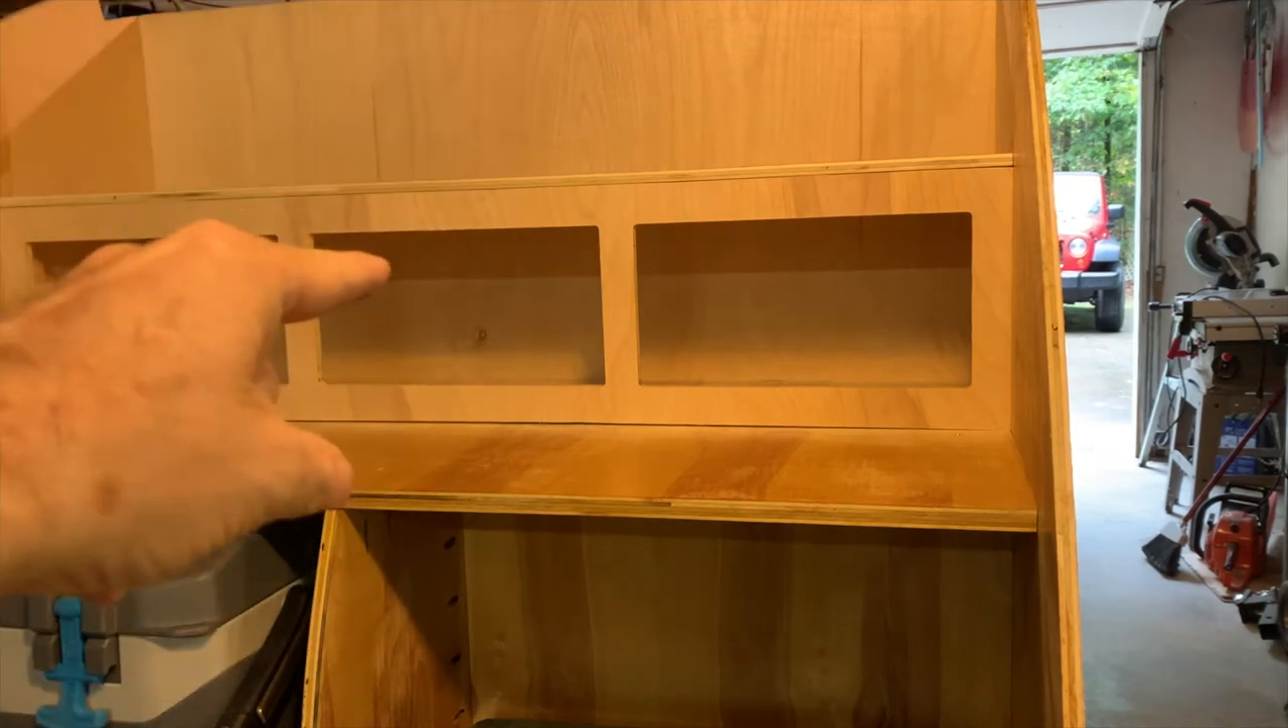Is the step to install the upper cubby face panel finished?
Yes.